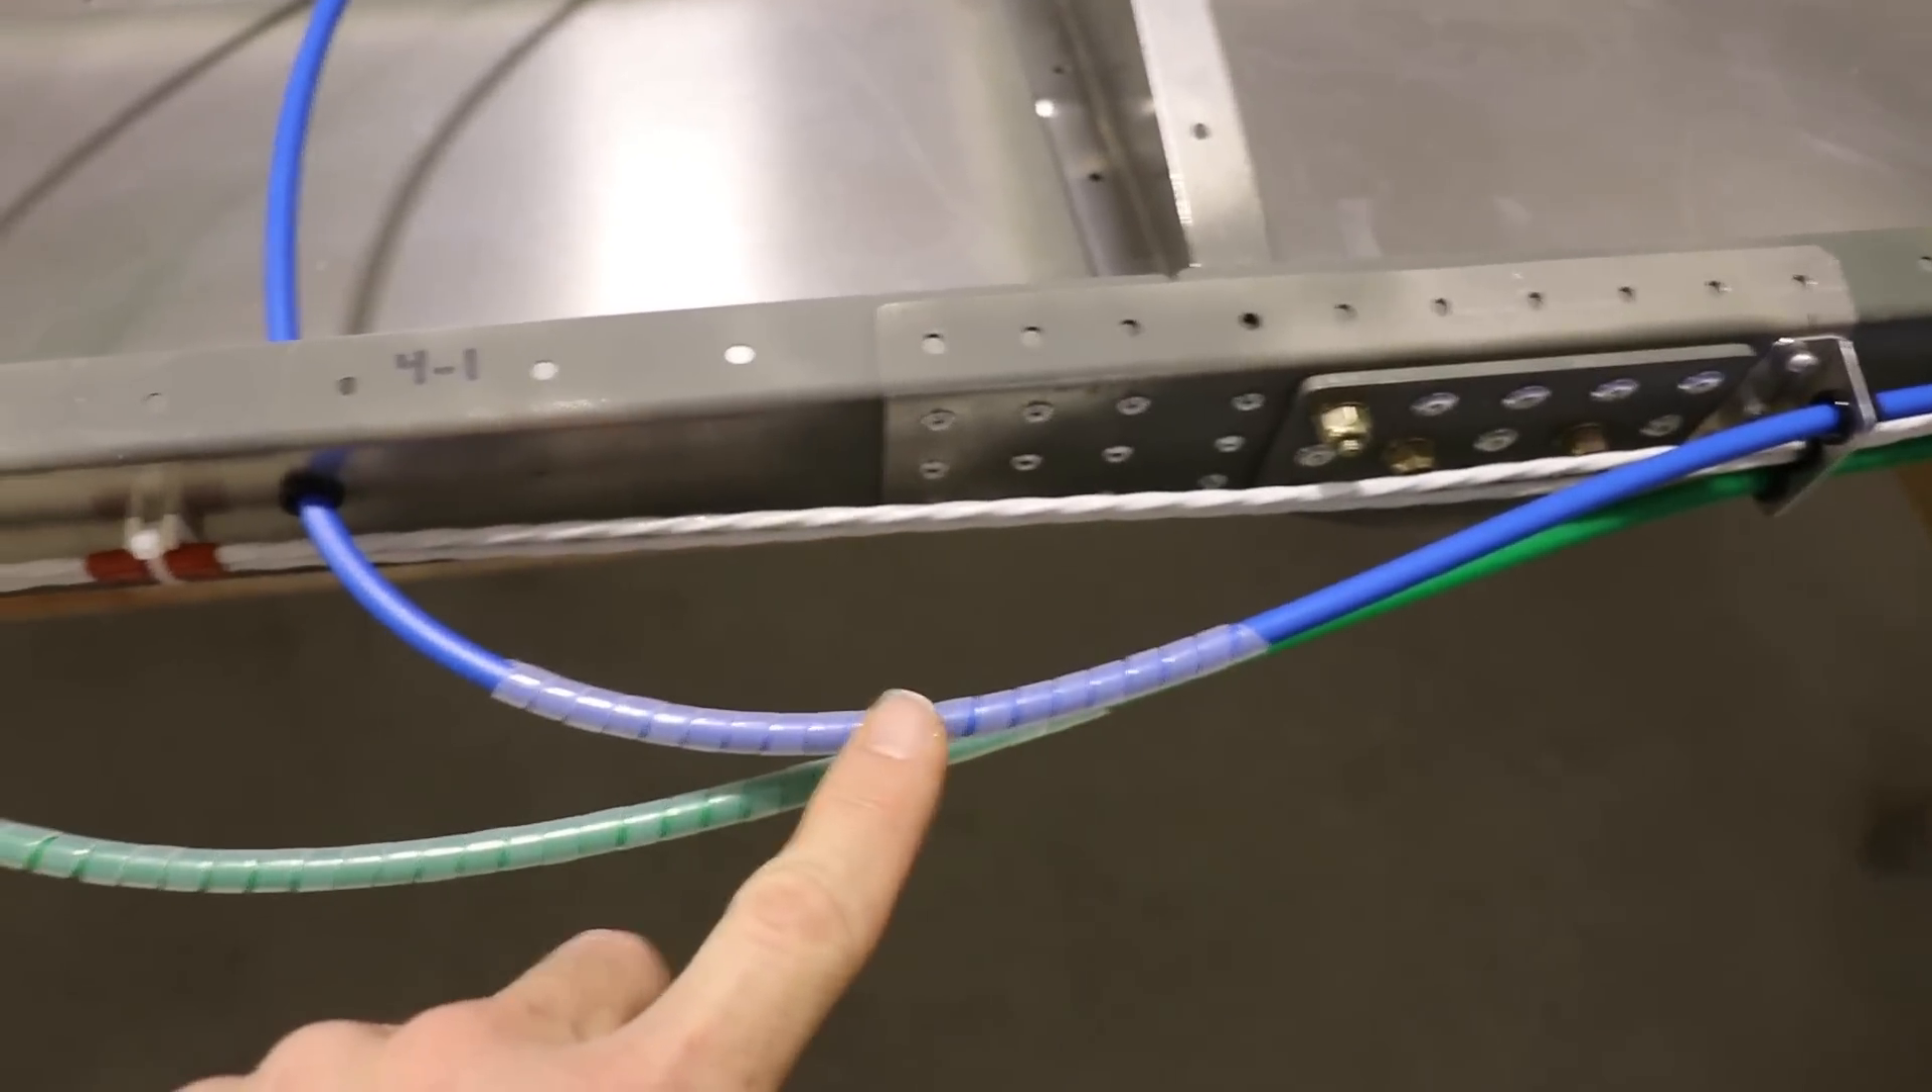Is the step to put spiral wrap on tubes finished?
Yes.